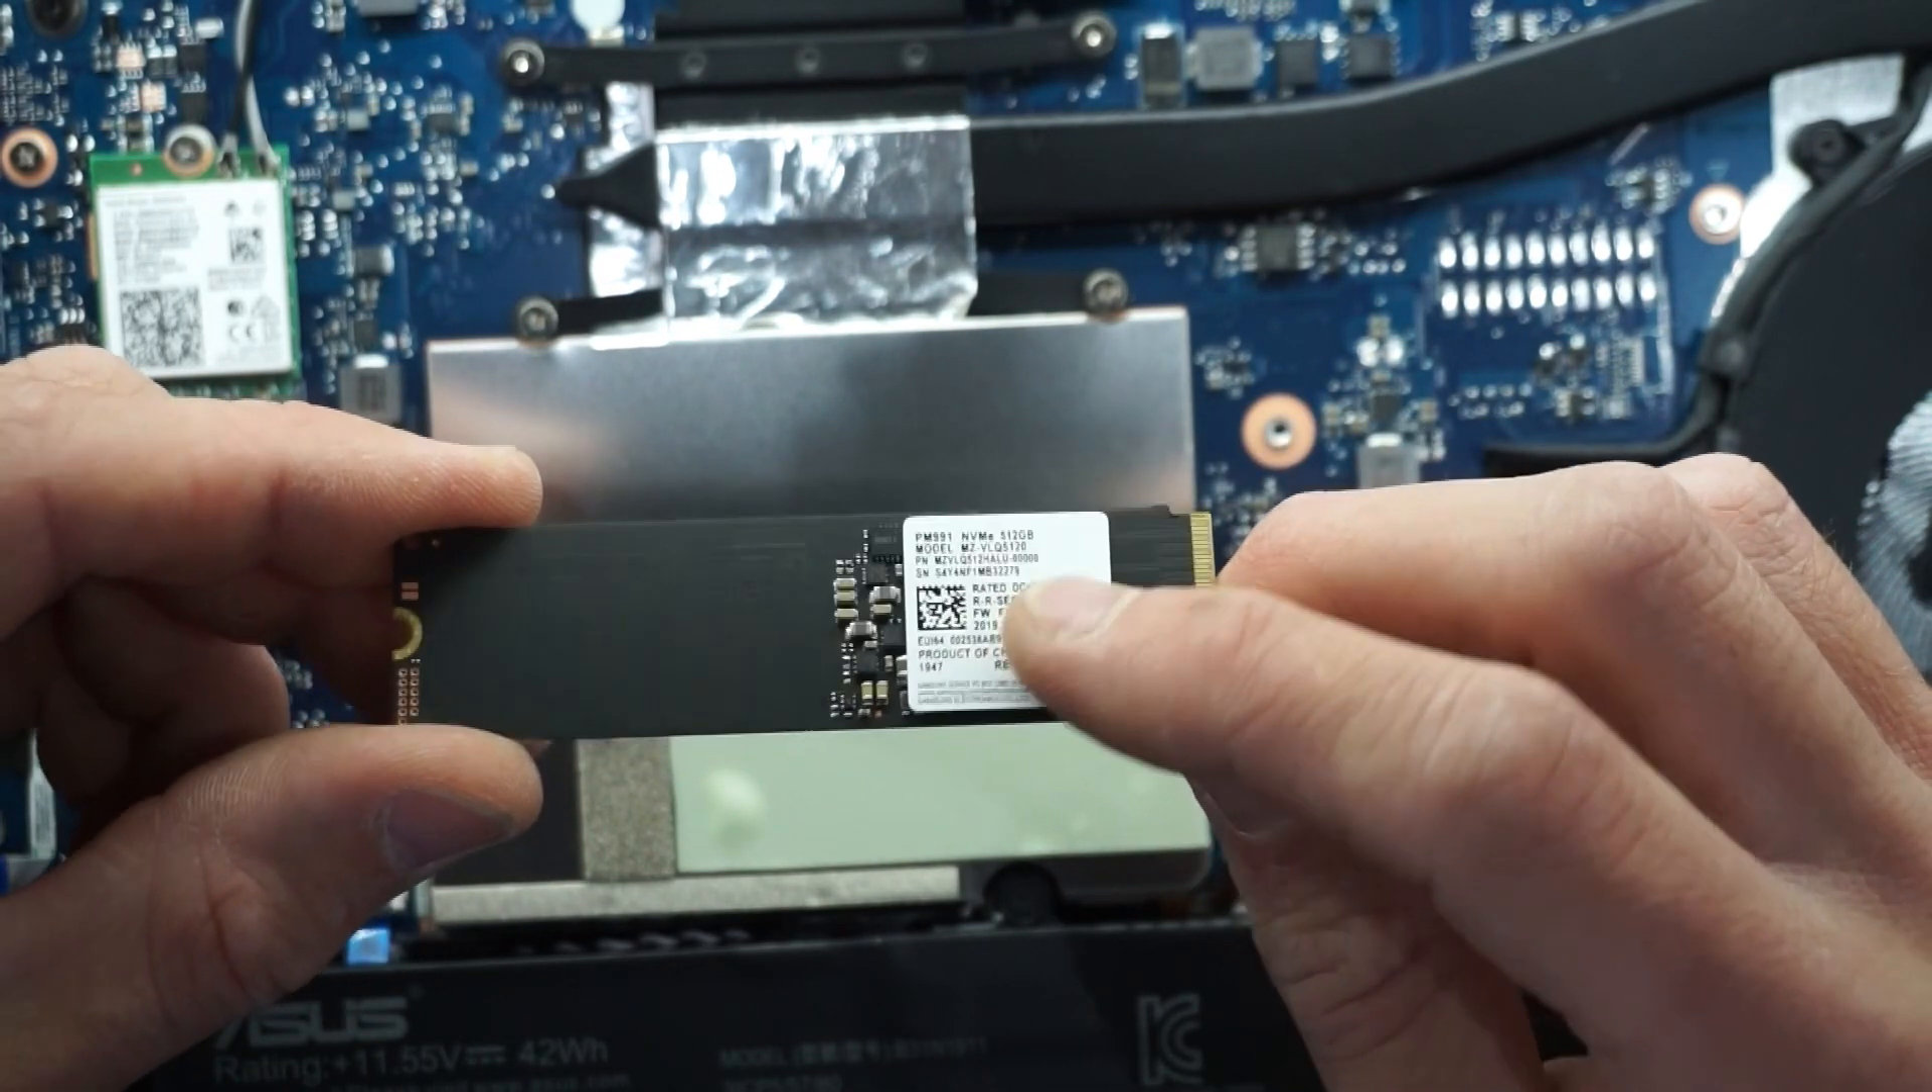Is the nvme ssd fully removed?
Yes.